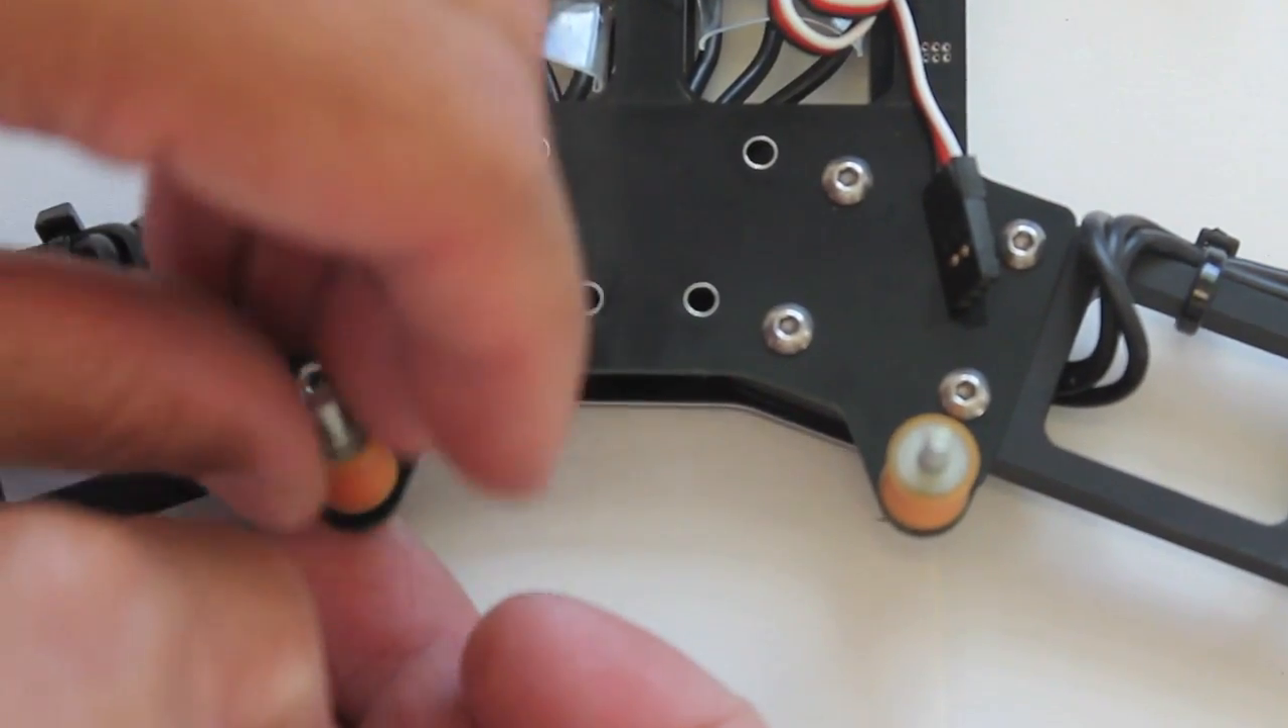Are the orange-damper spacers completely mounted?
No.